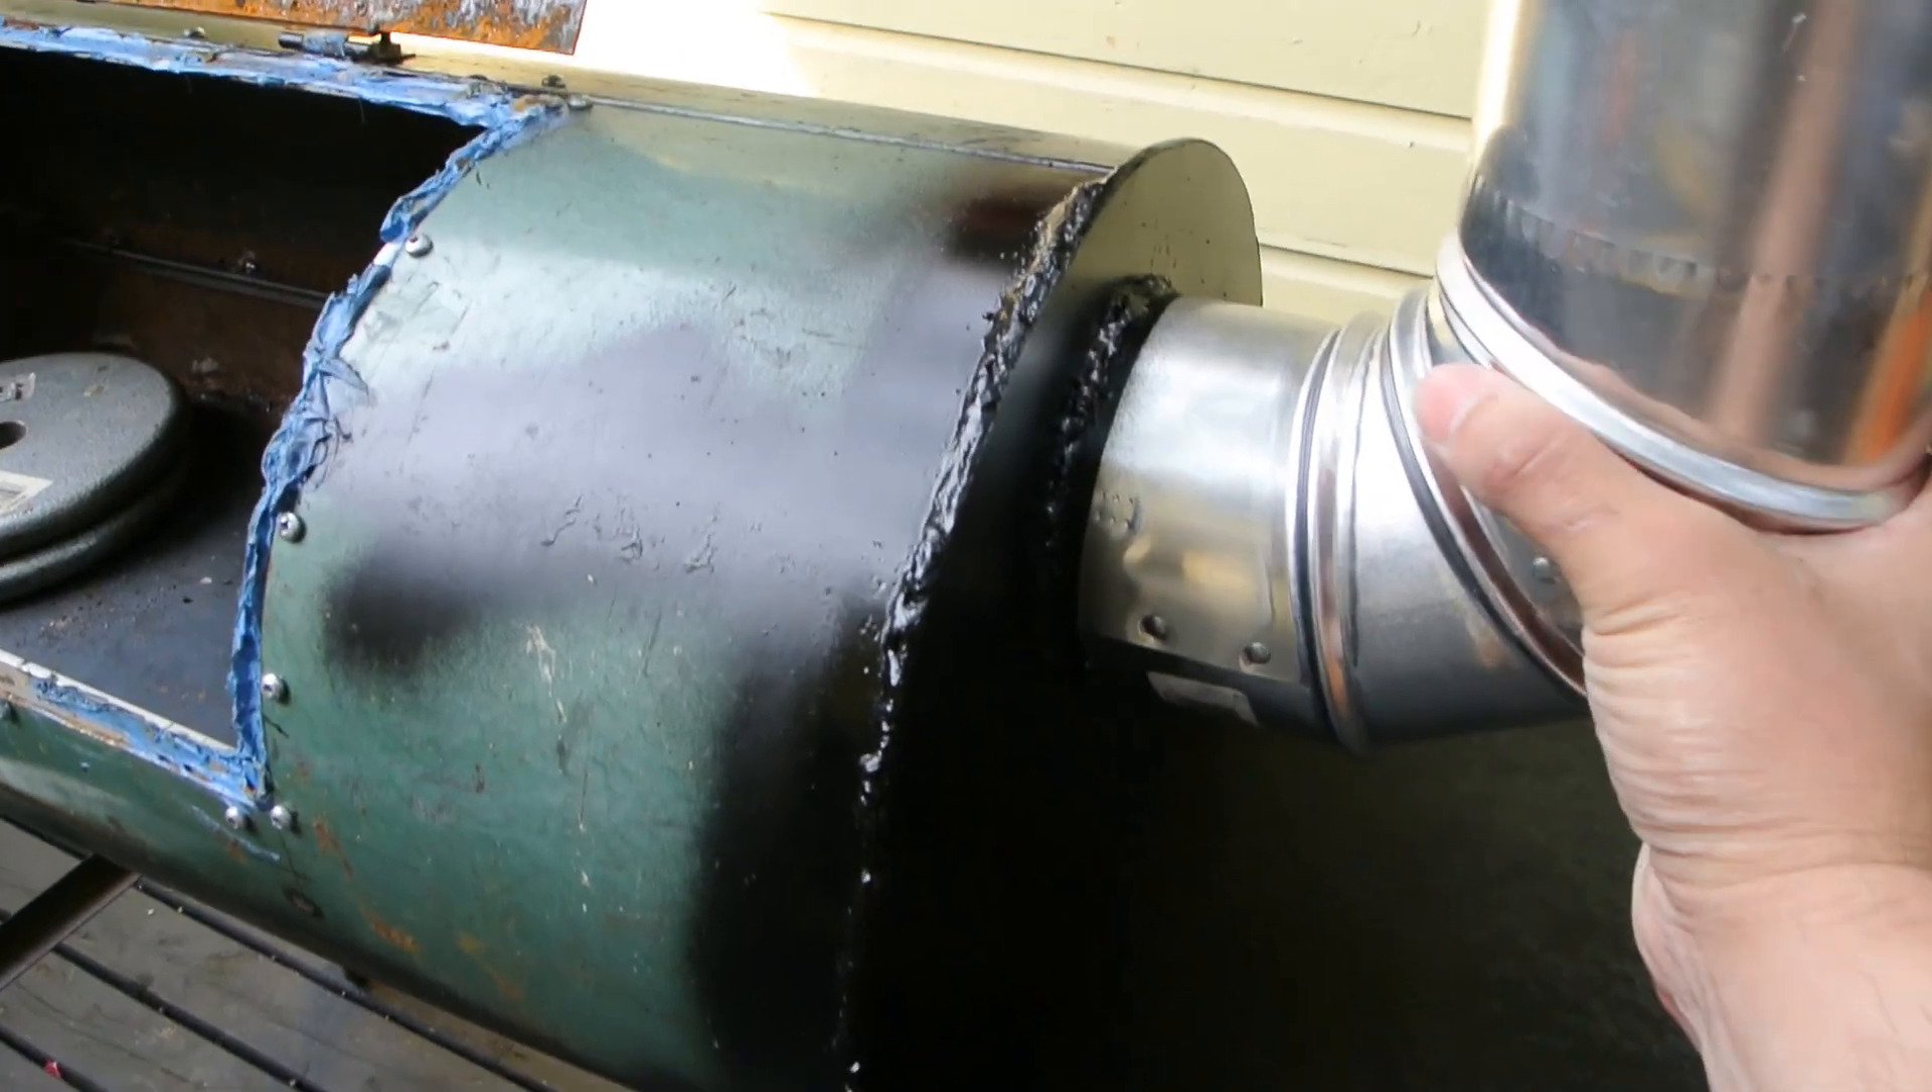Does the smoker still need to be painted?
Yes.